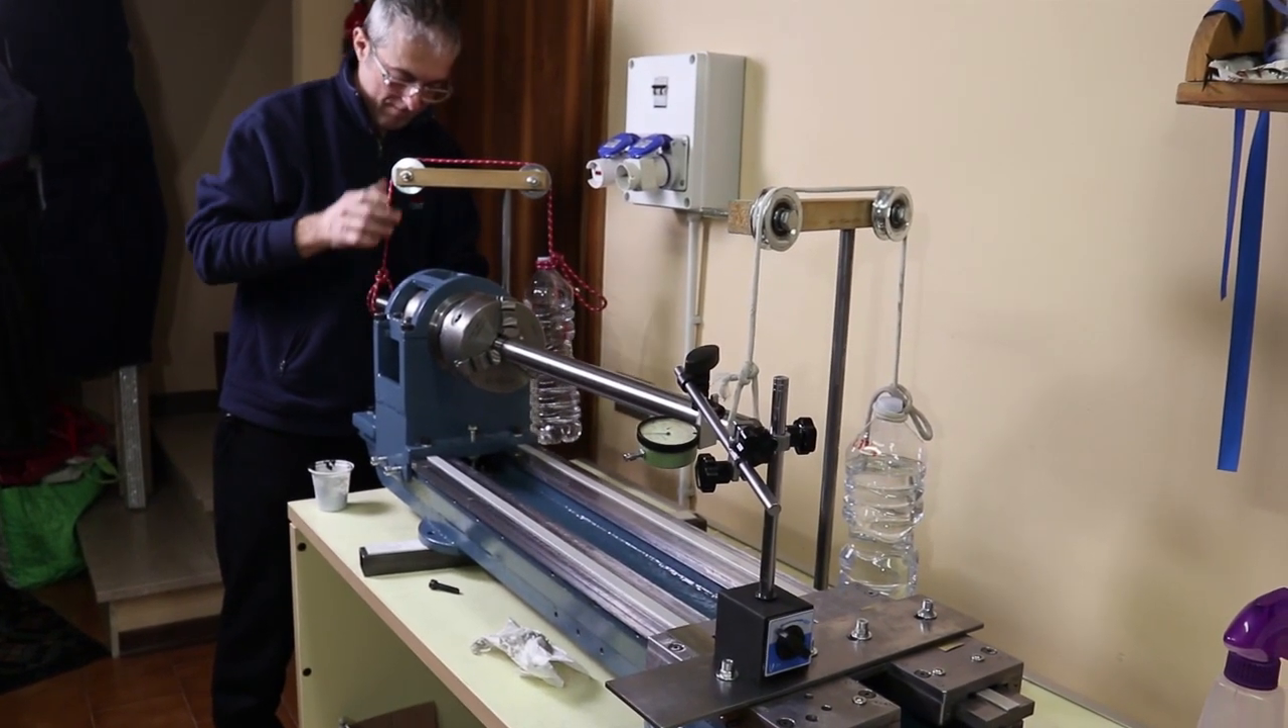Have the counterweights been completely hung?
Yes.